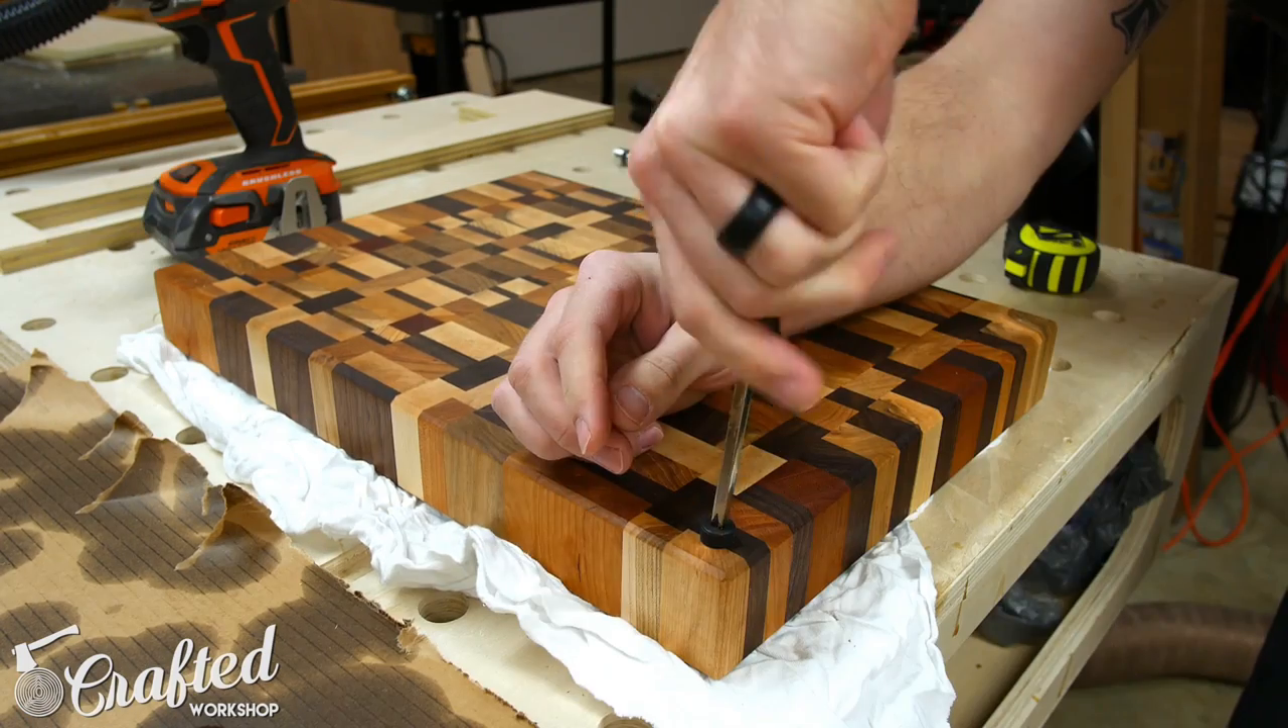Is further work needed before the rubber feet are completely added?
Yes.